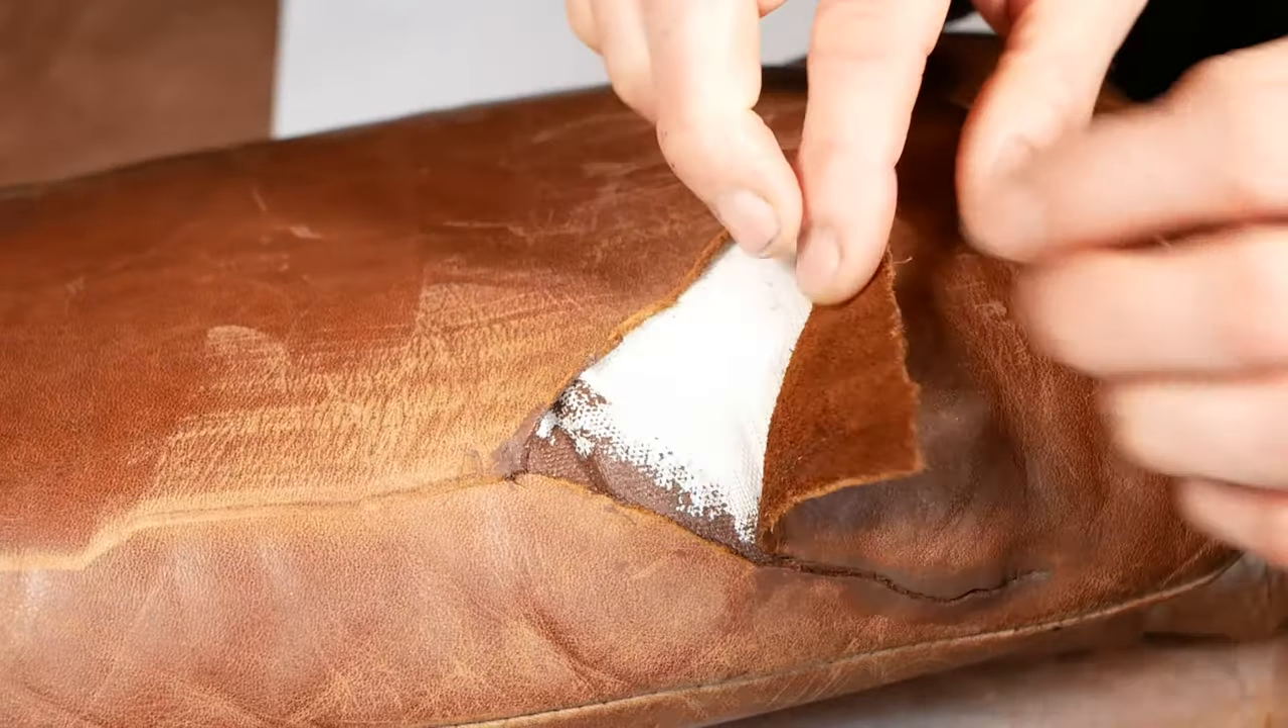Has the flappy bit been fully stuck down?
No.